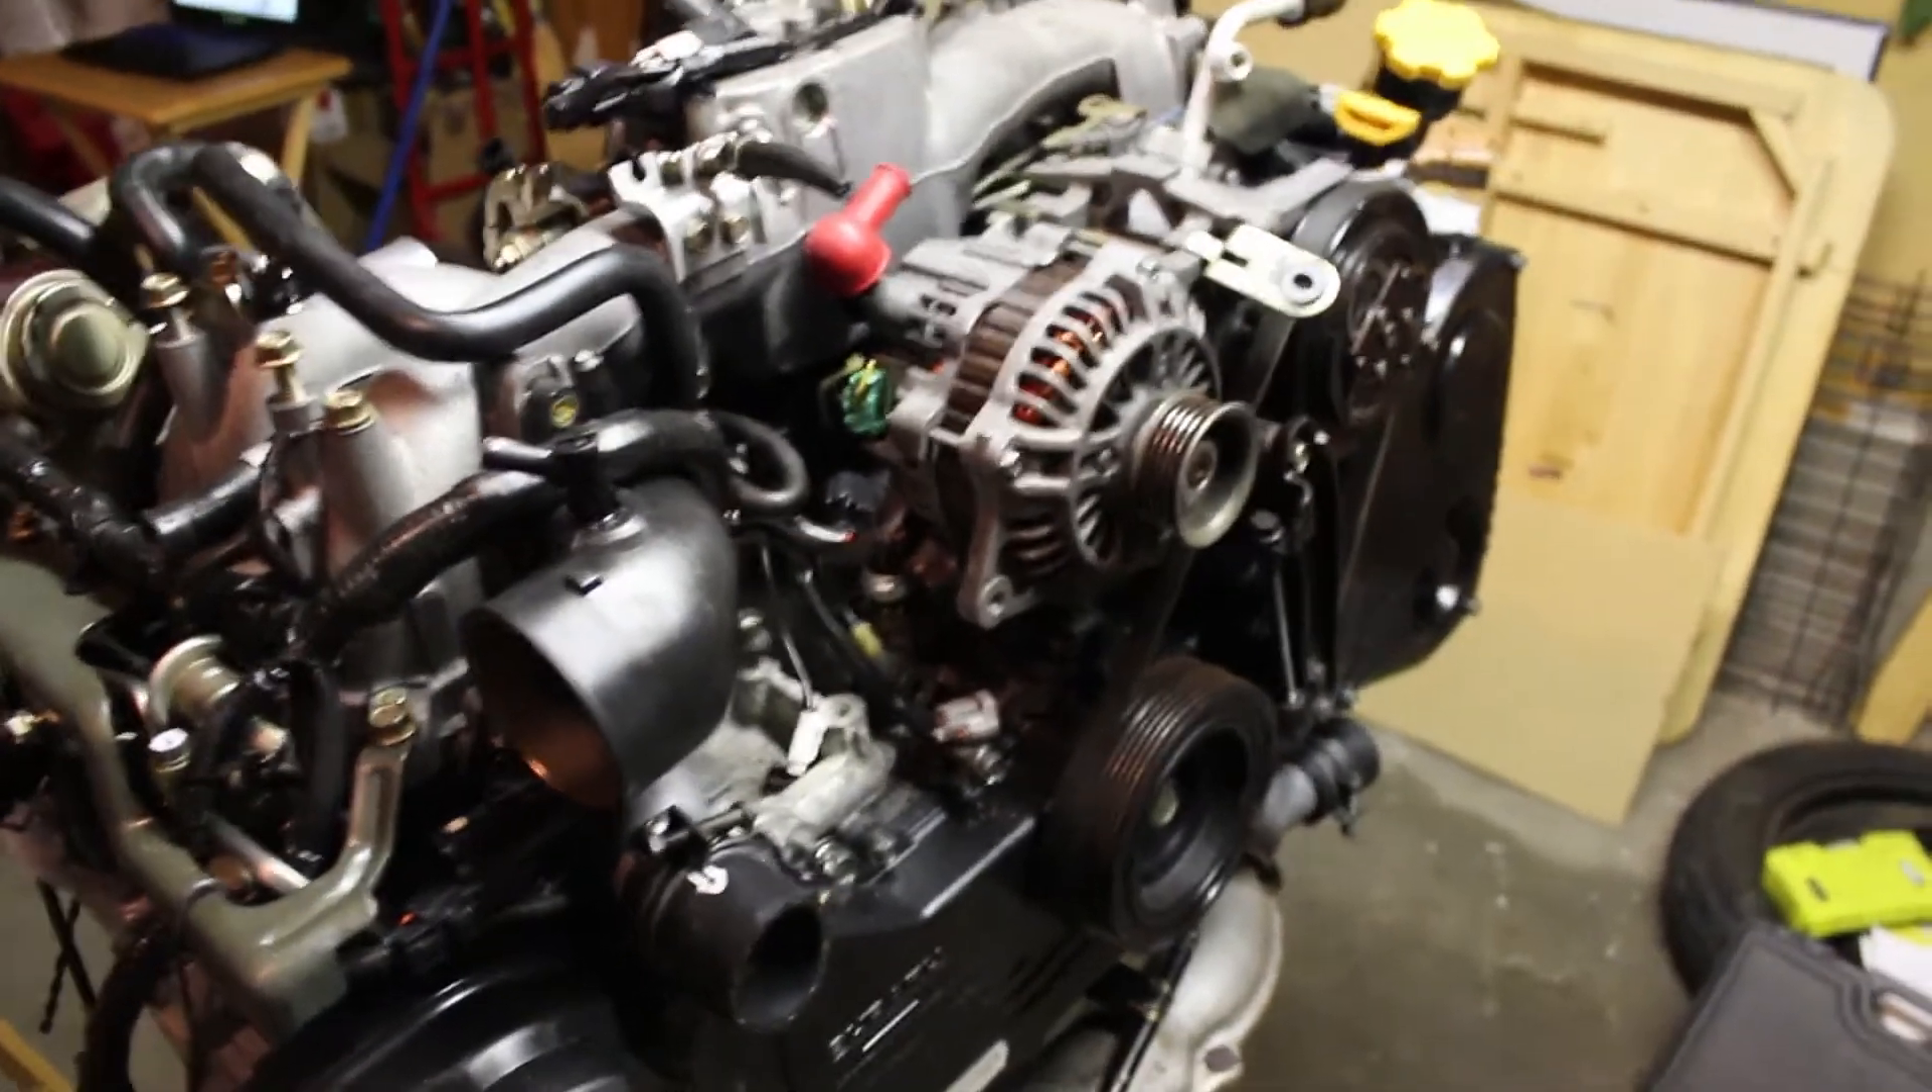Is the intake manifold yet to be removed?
Yes.